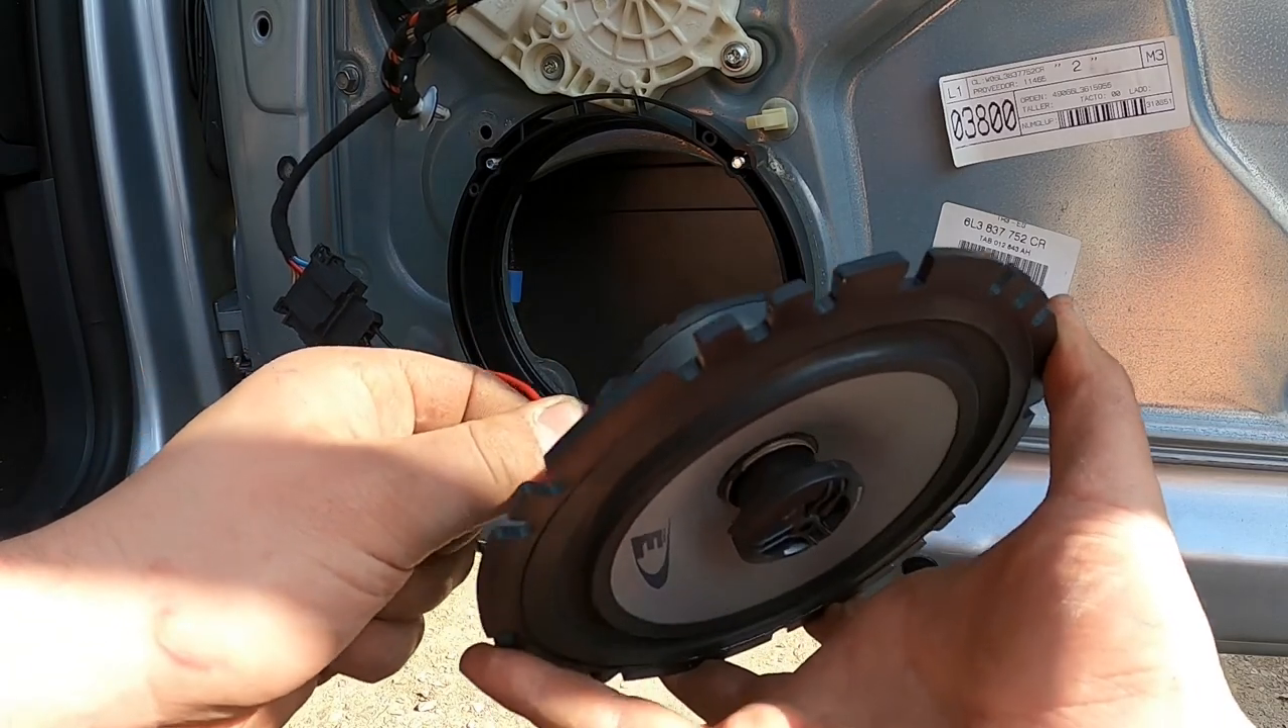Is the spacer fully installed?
Yes.